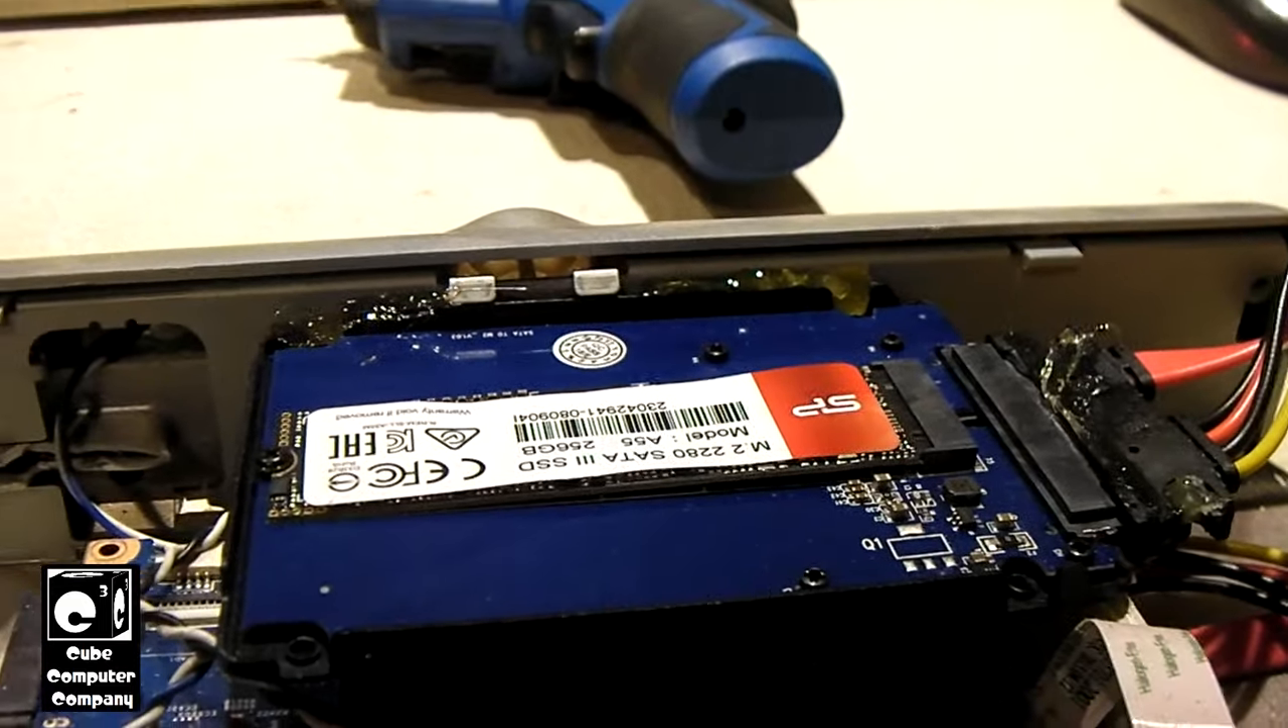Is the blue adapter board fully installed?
Yes.